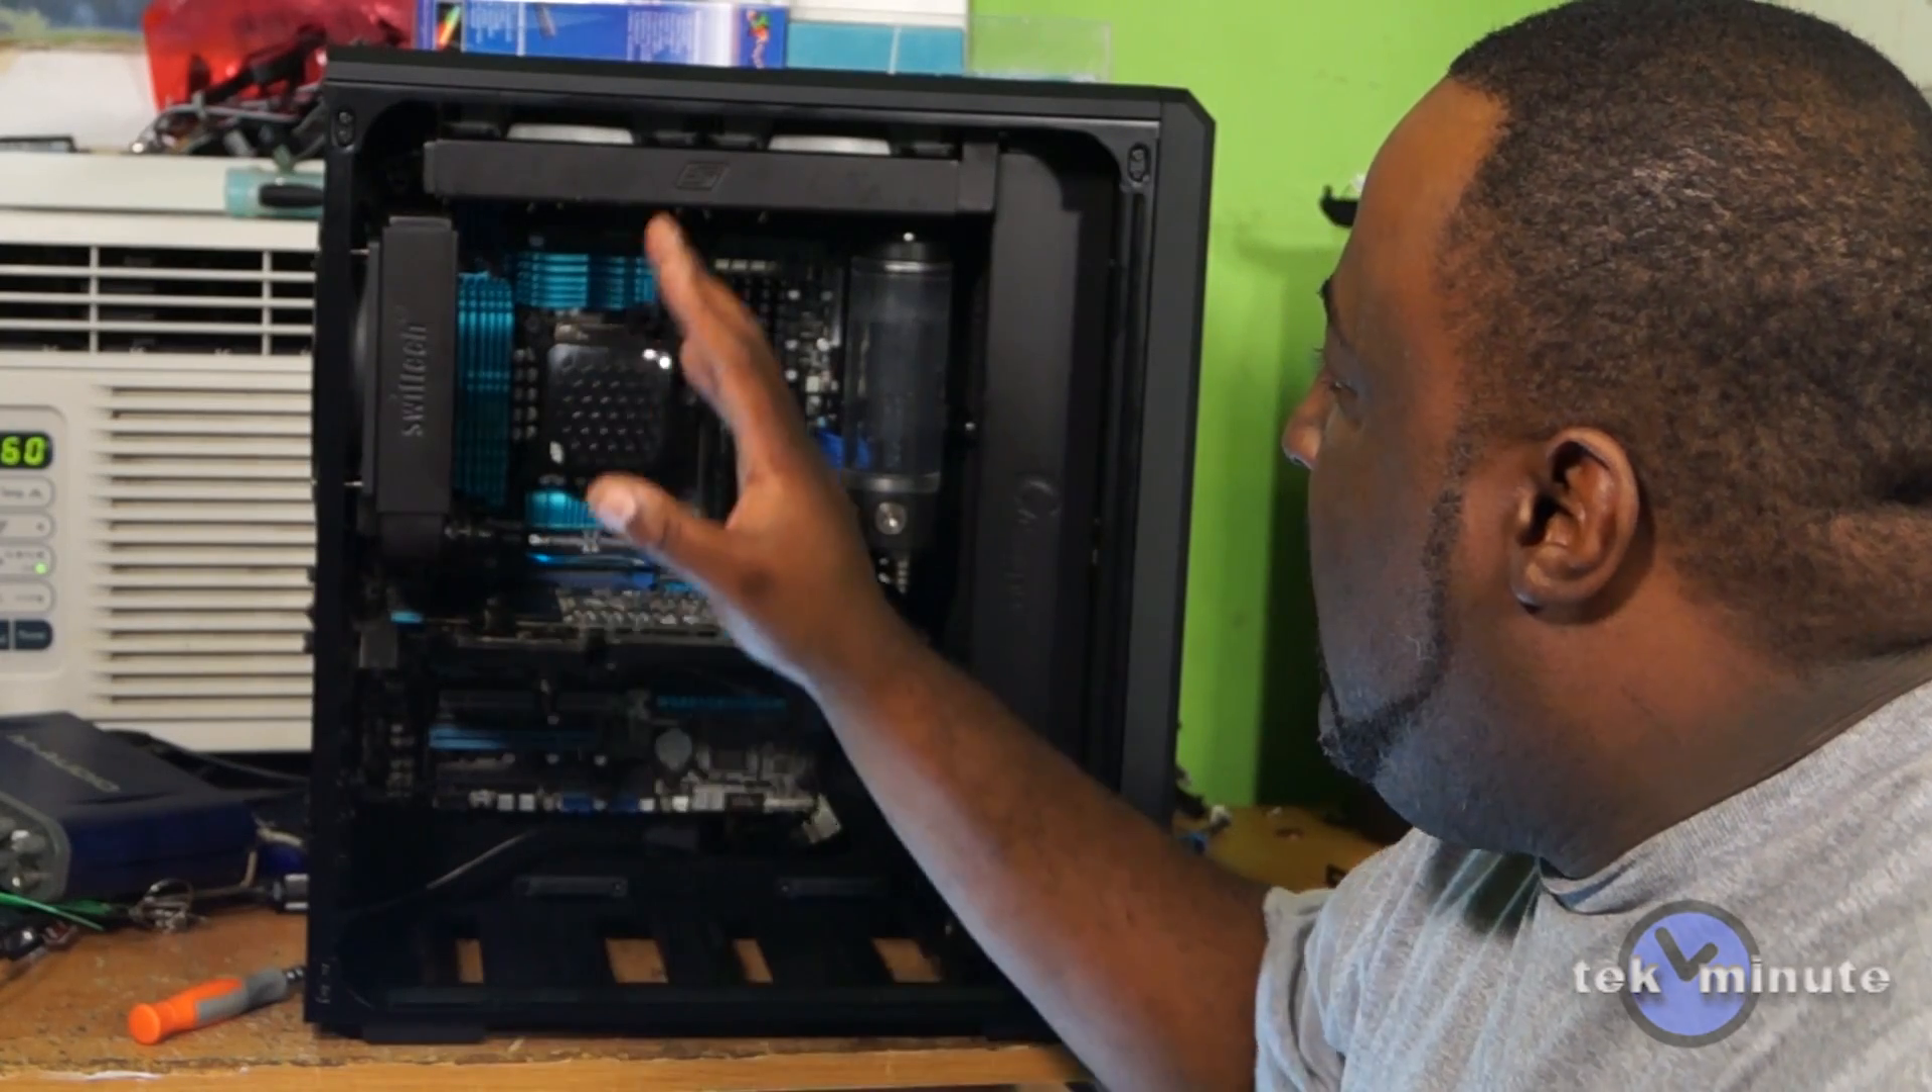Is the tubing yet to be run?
Yes.